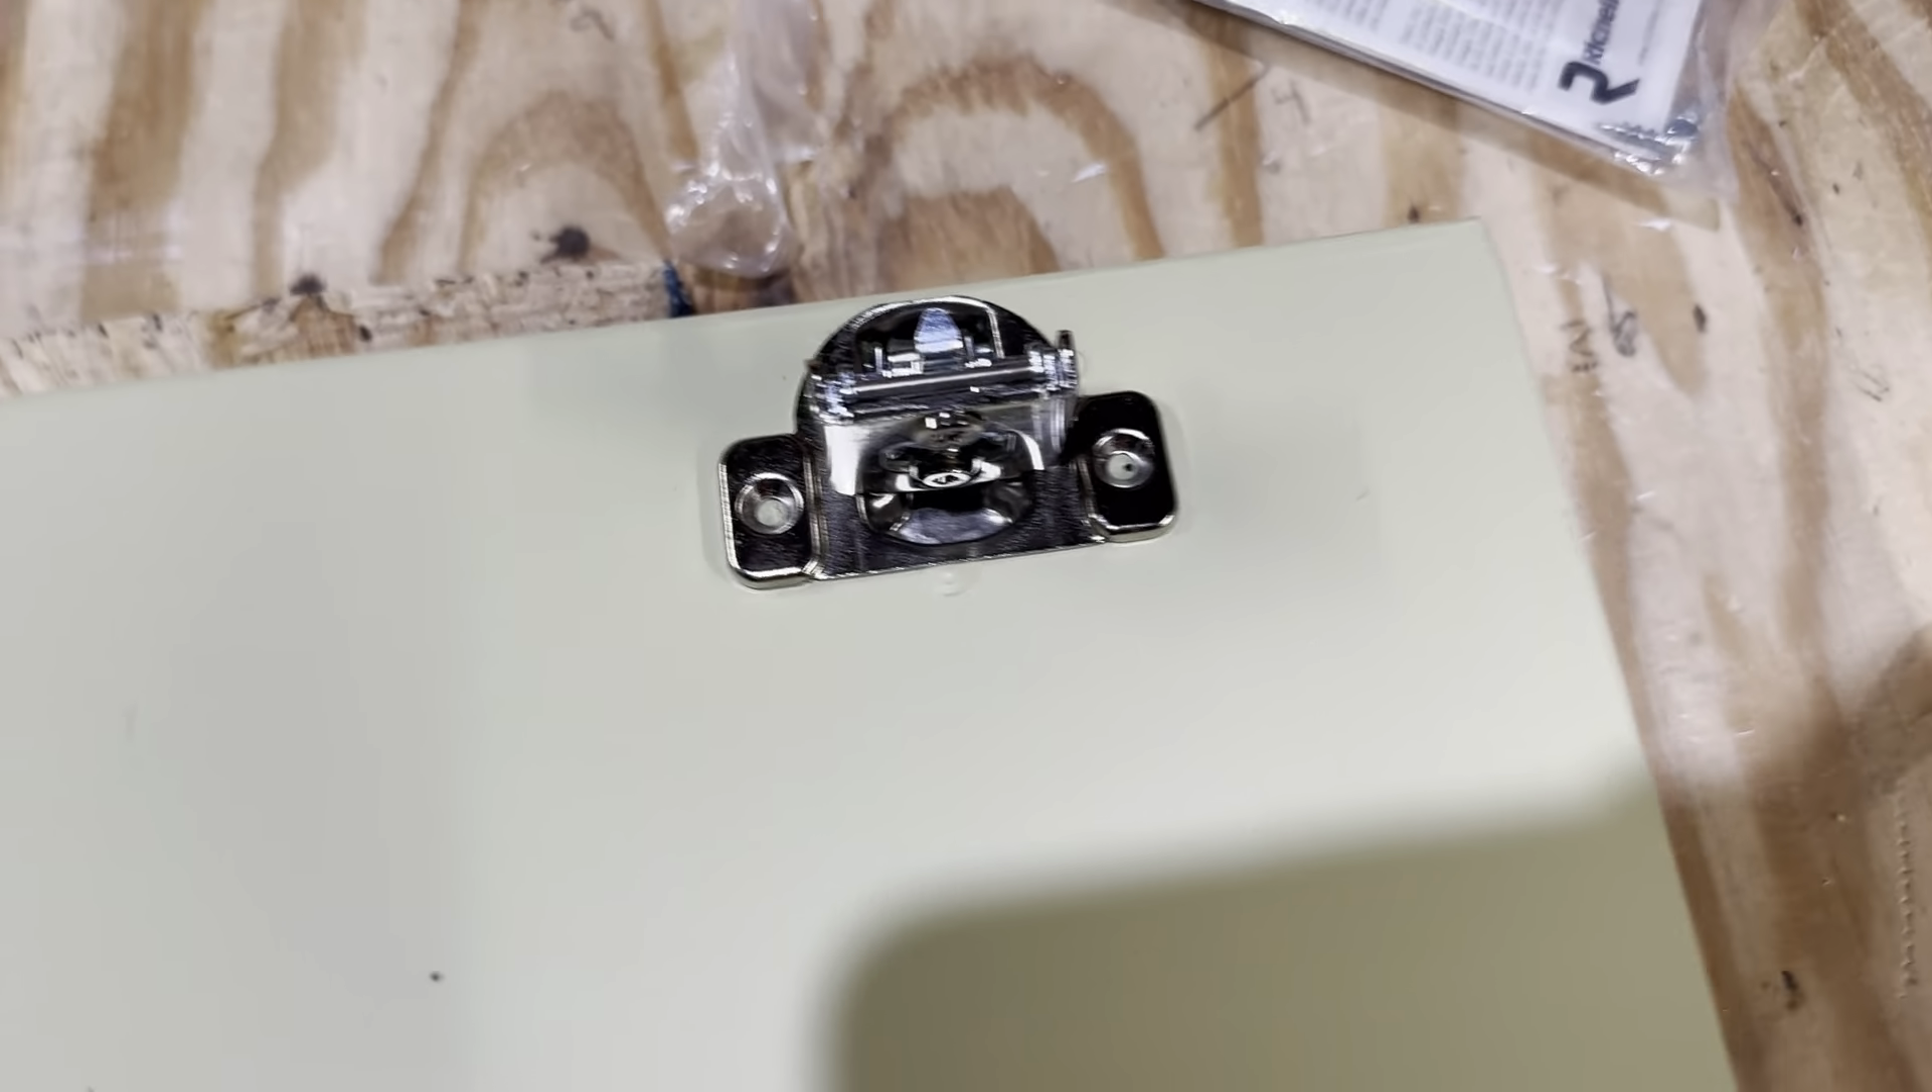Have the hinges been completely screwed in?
No.